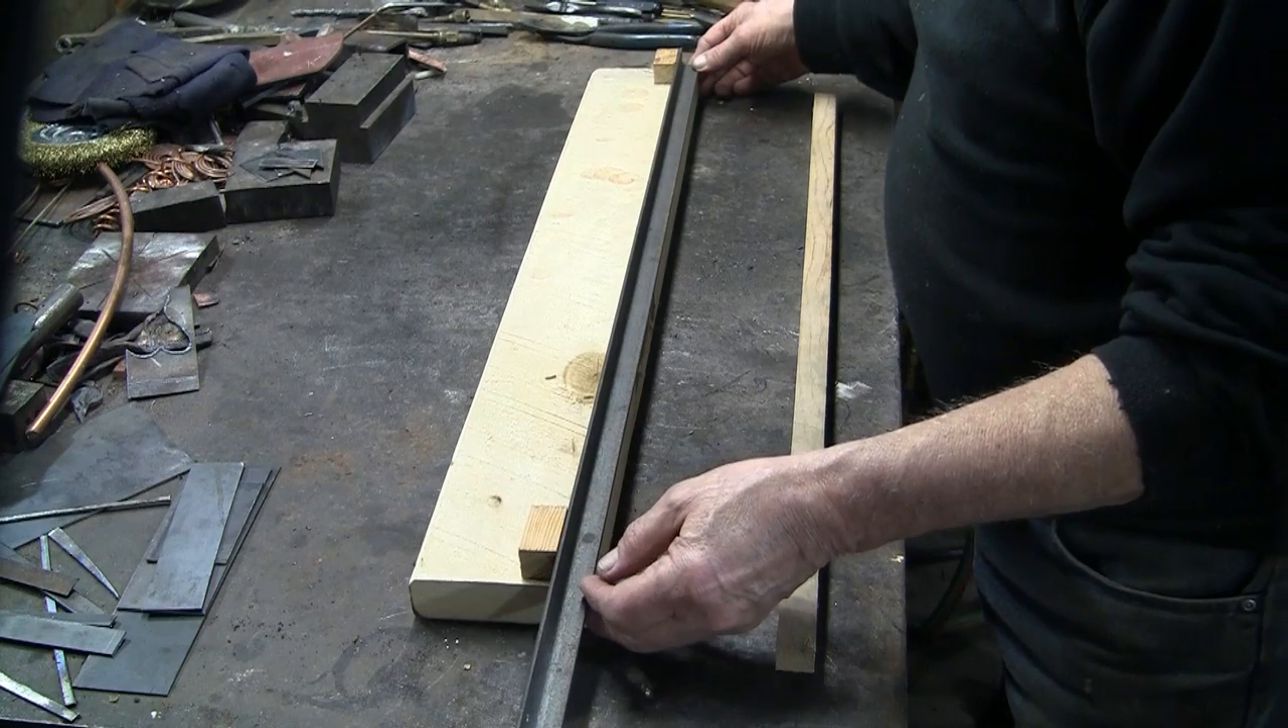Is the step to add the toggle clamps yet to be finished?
Yes.